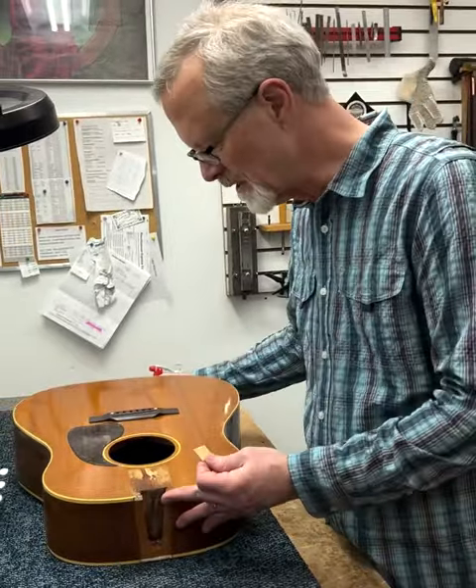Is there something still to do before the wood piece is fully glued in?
Yes.